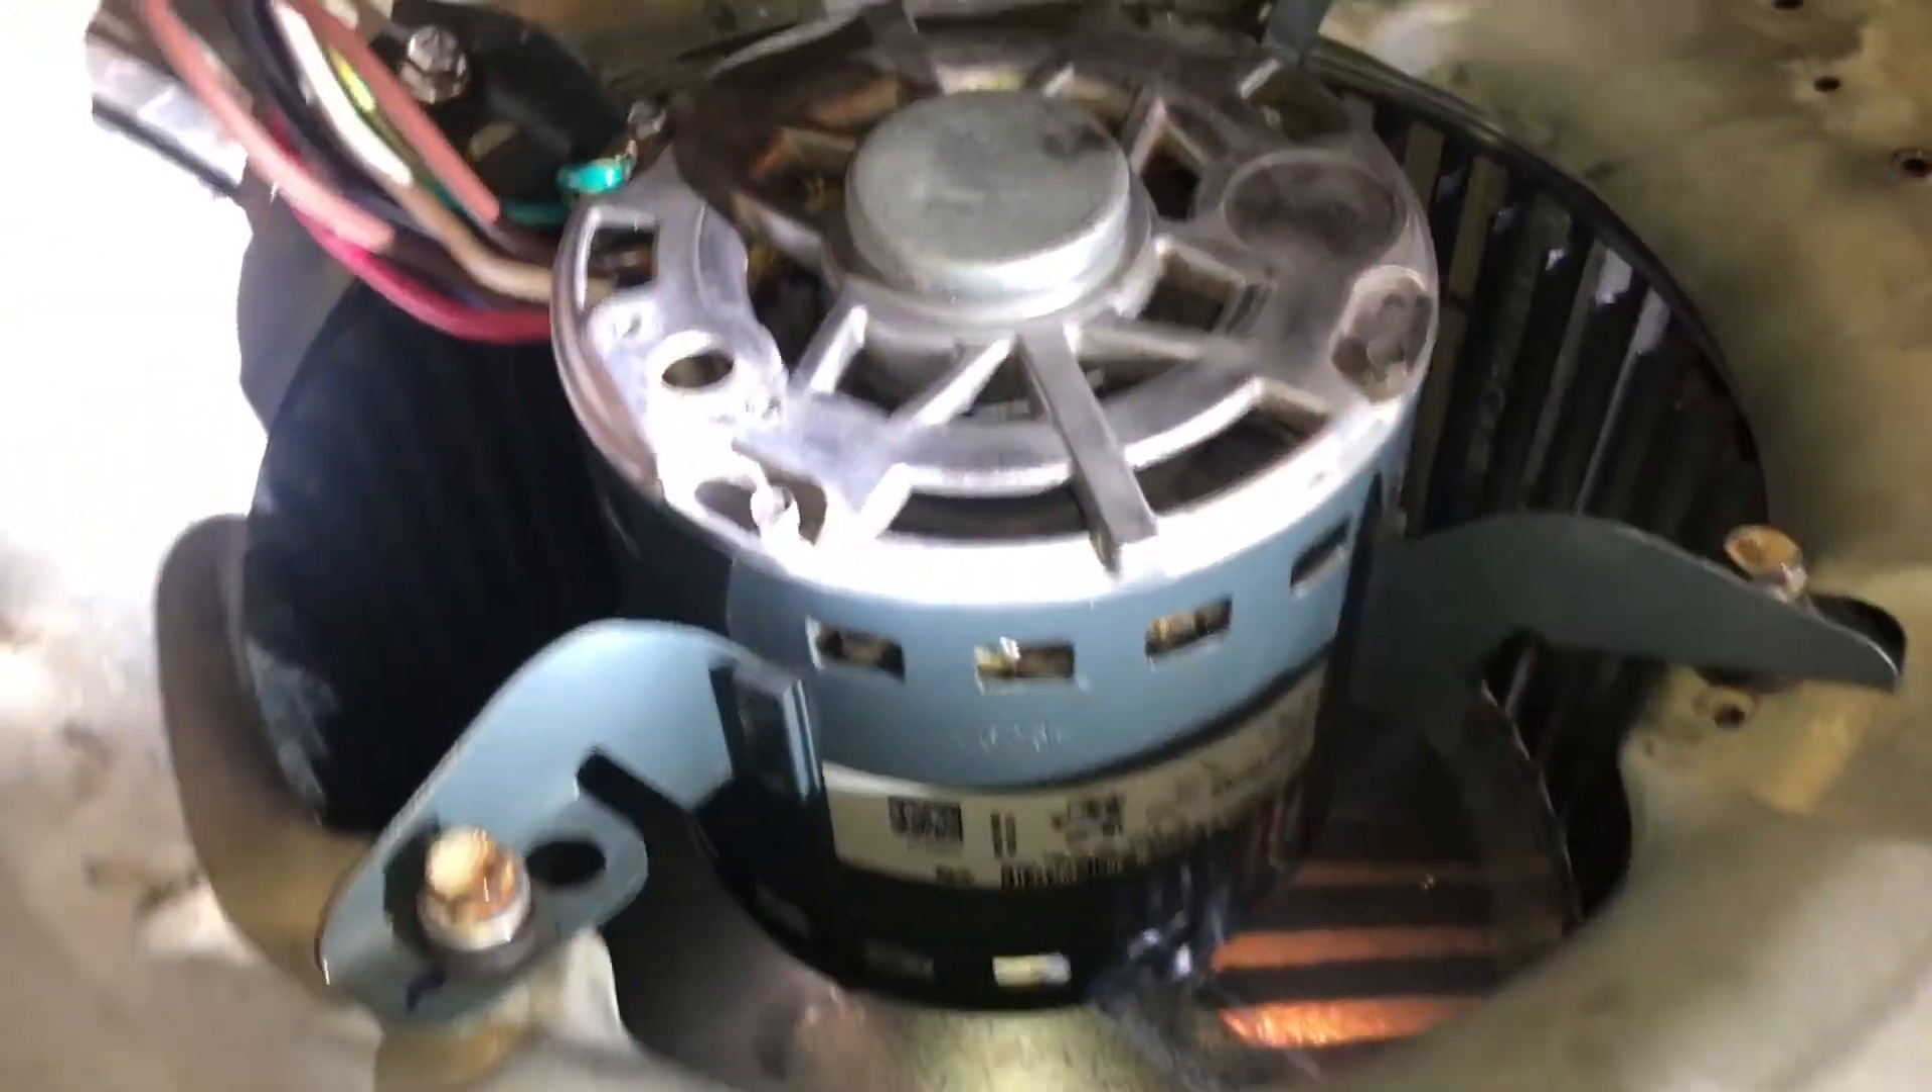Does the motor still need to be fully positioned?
No.